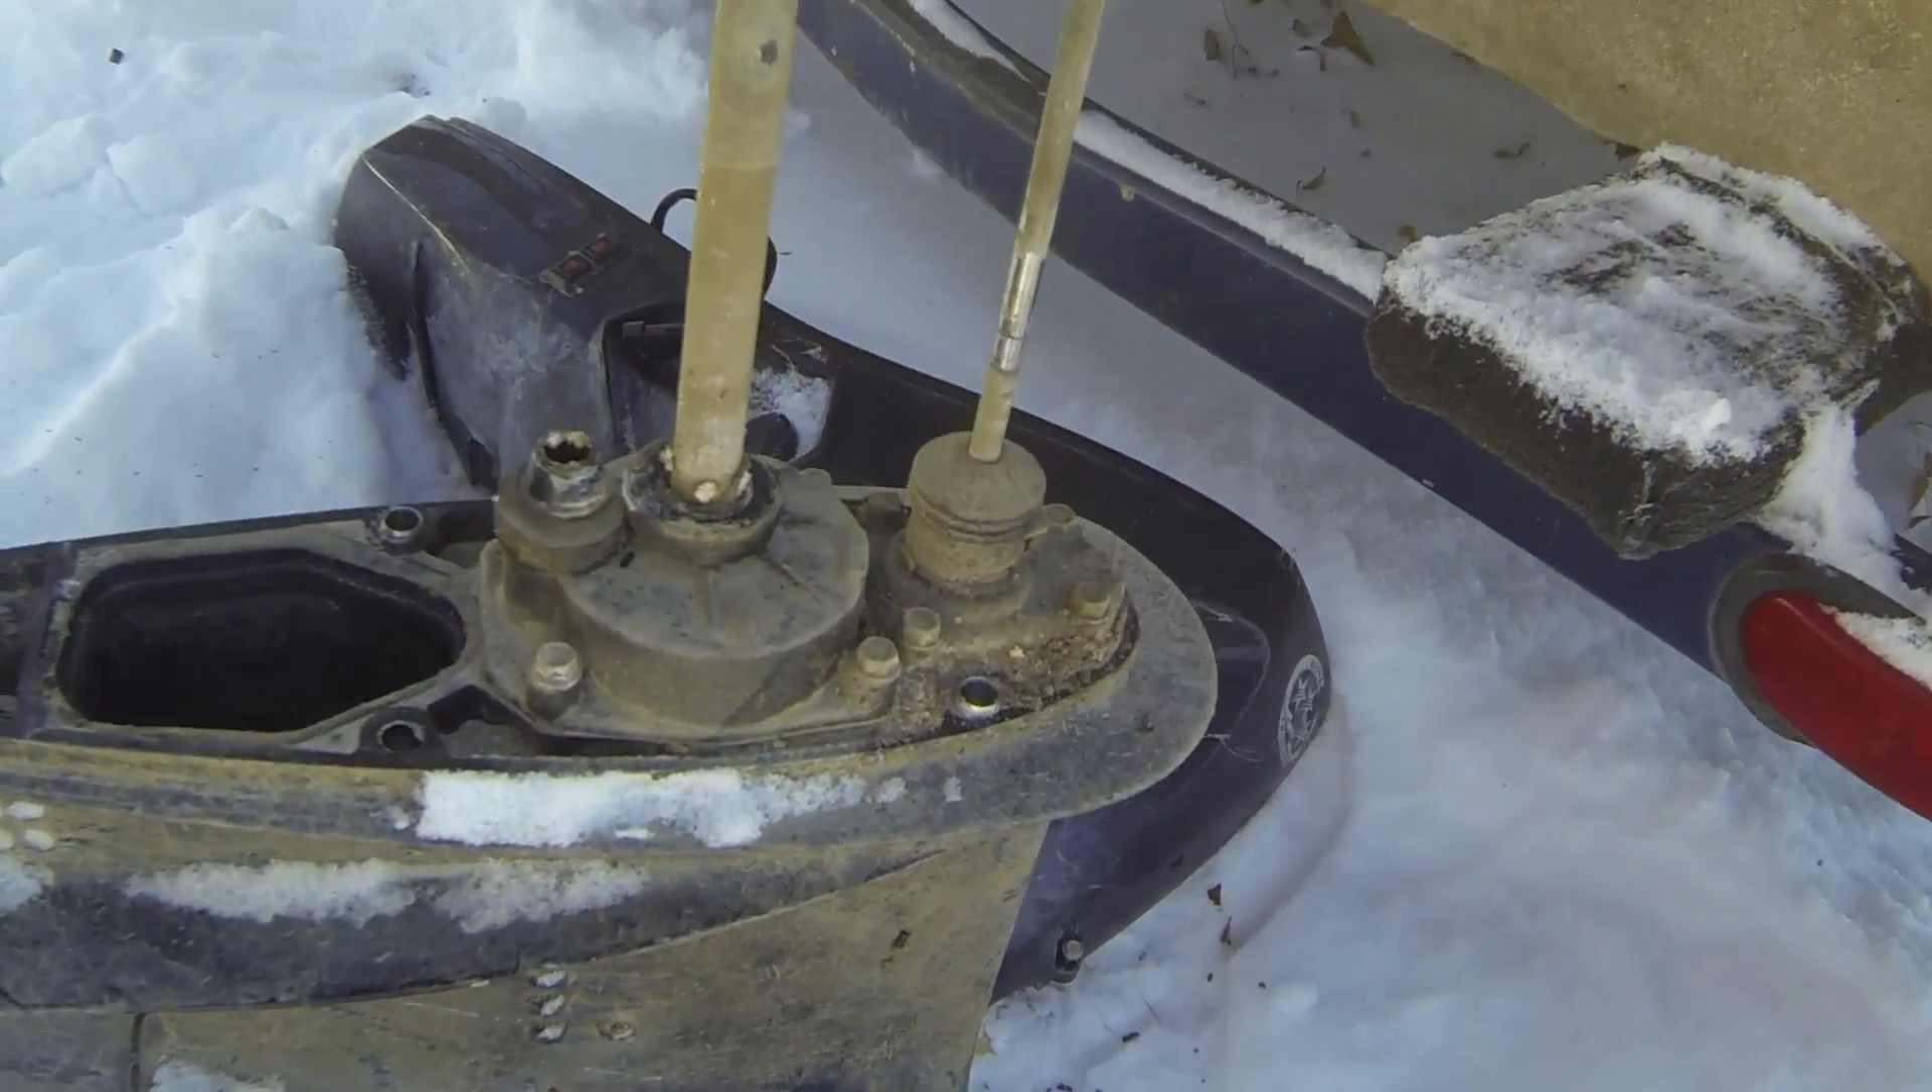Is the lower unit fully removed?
Yes.